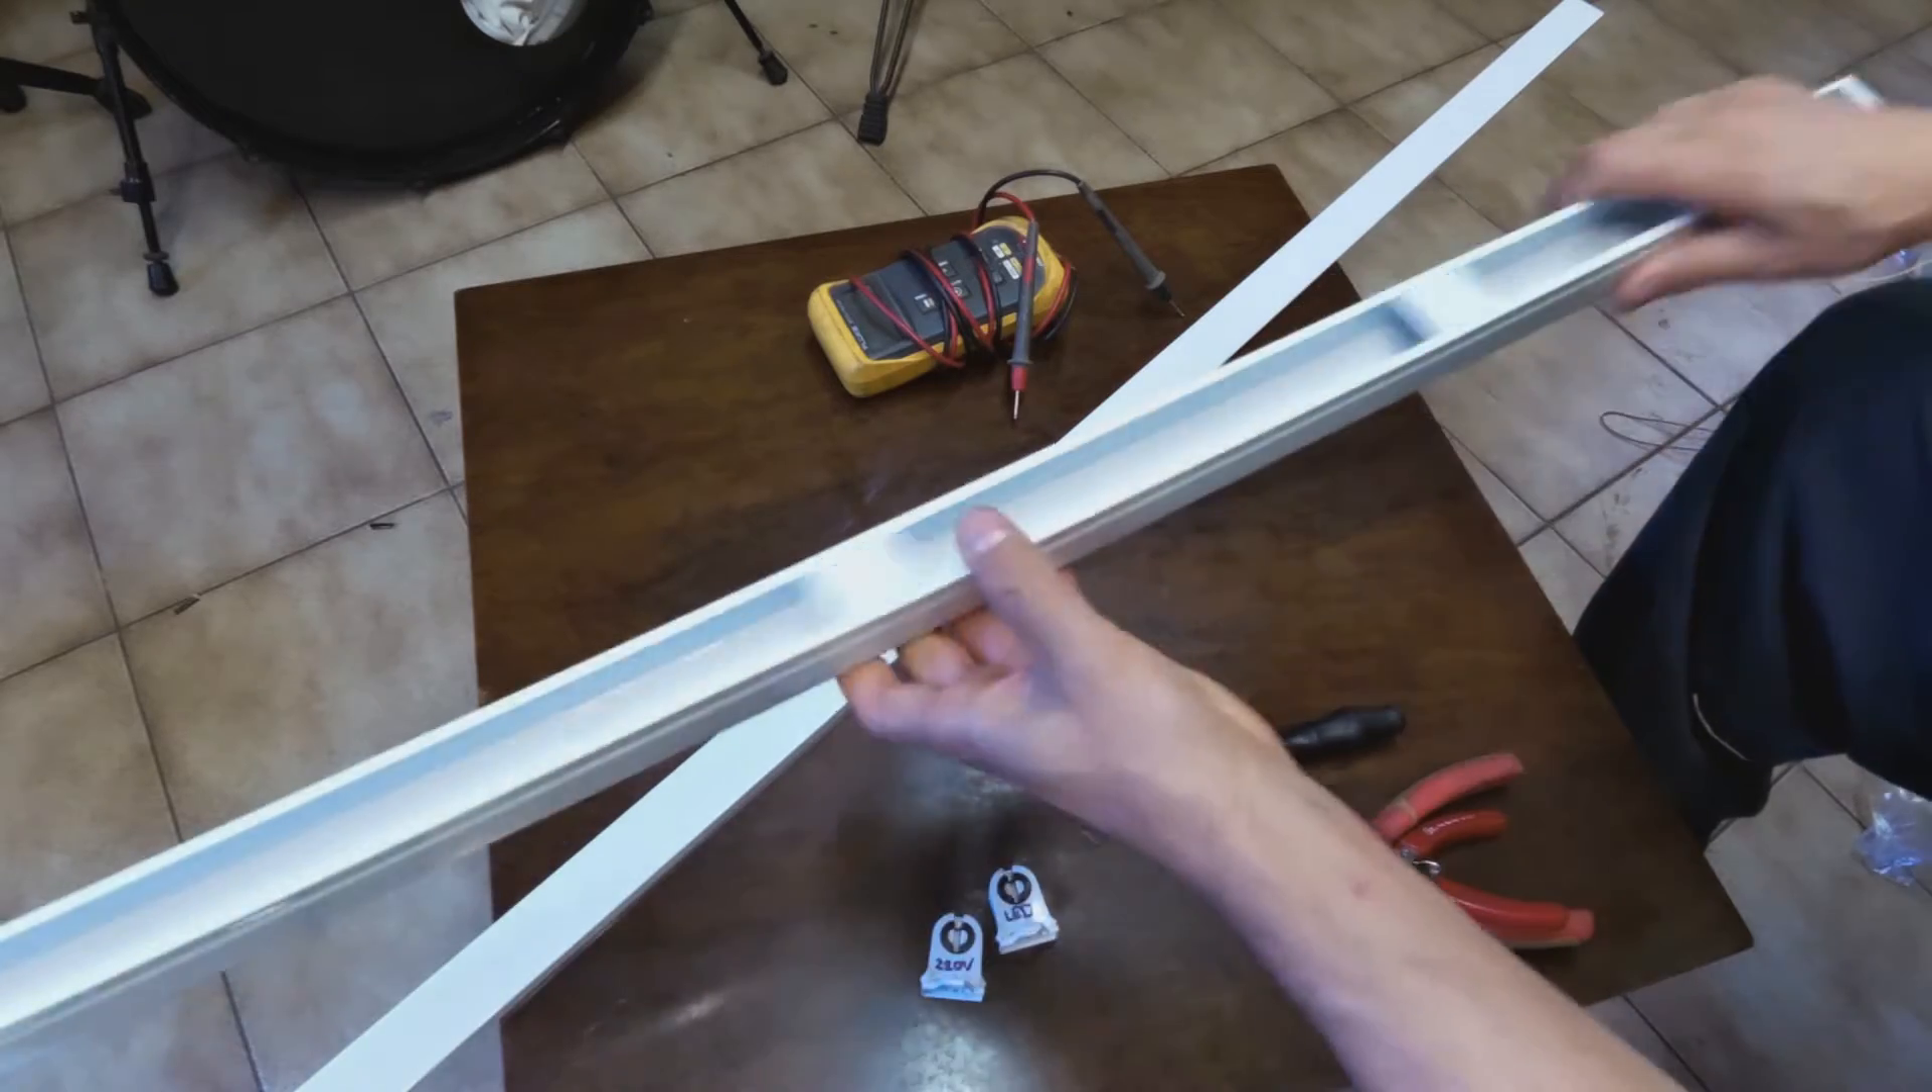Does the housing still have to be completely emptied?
No.